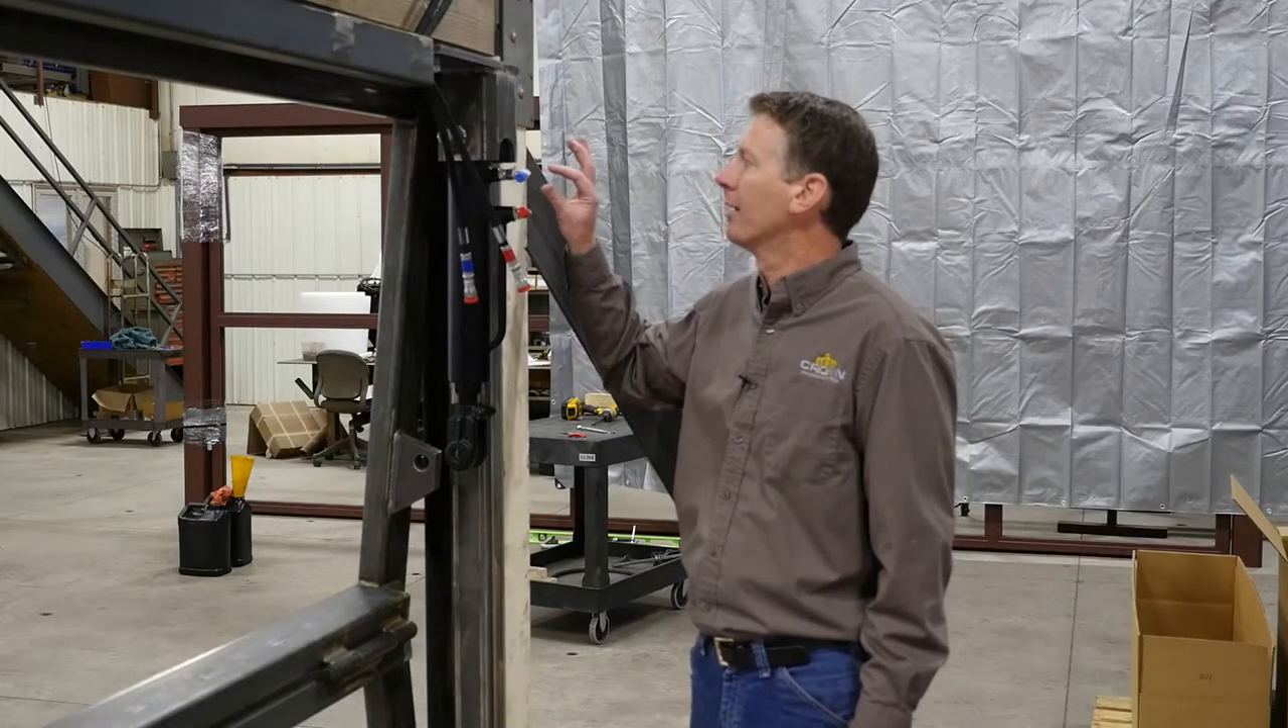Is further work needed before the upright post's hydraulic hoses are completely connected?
Yes.